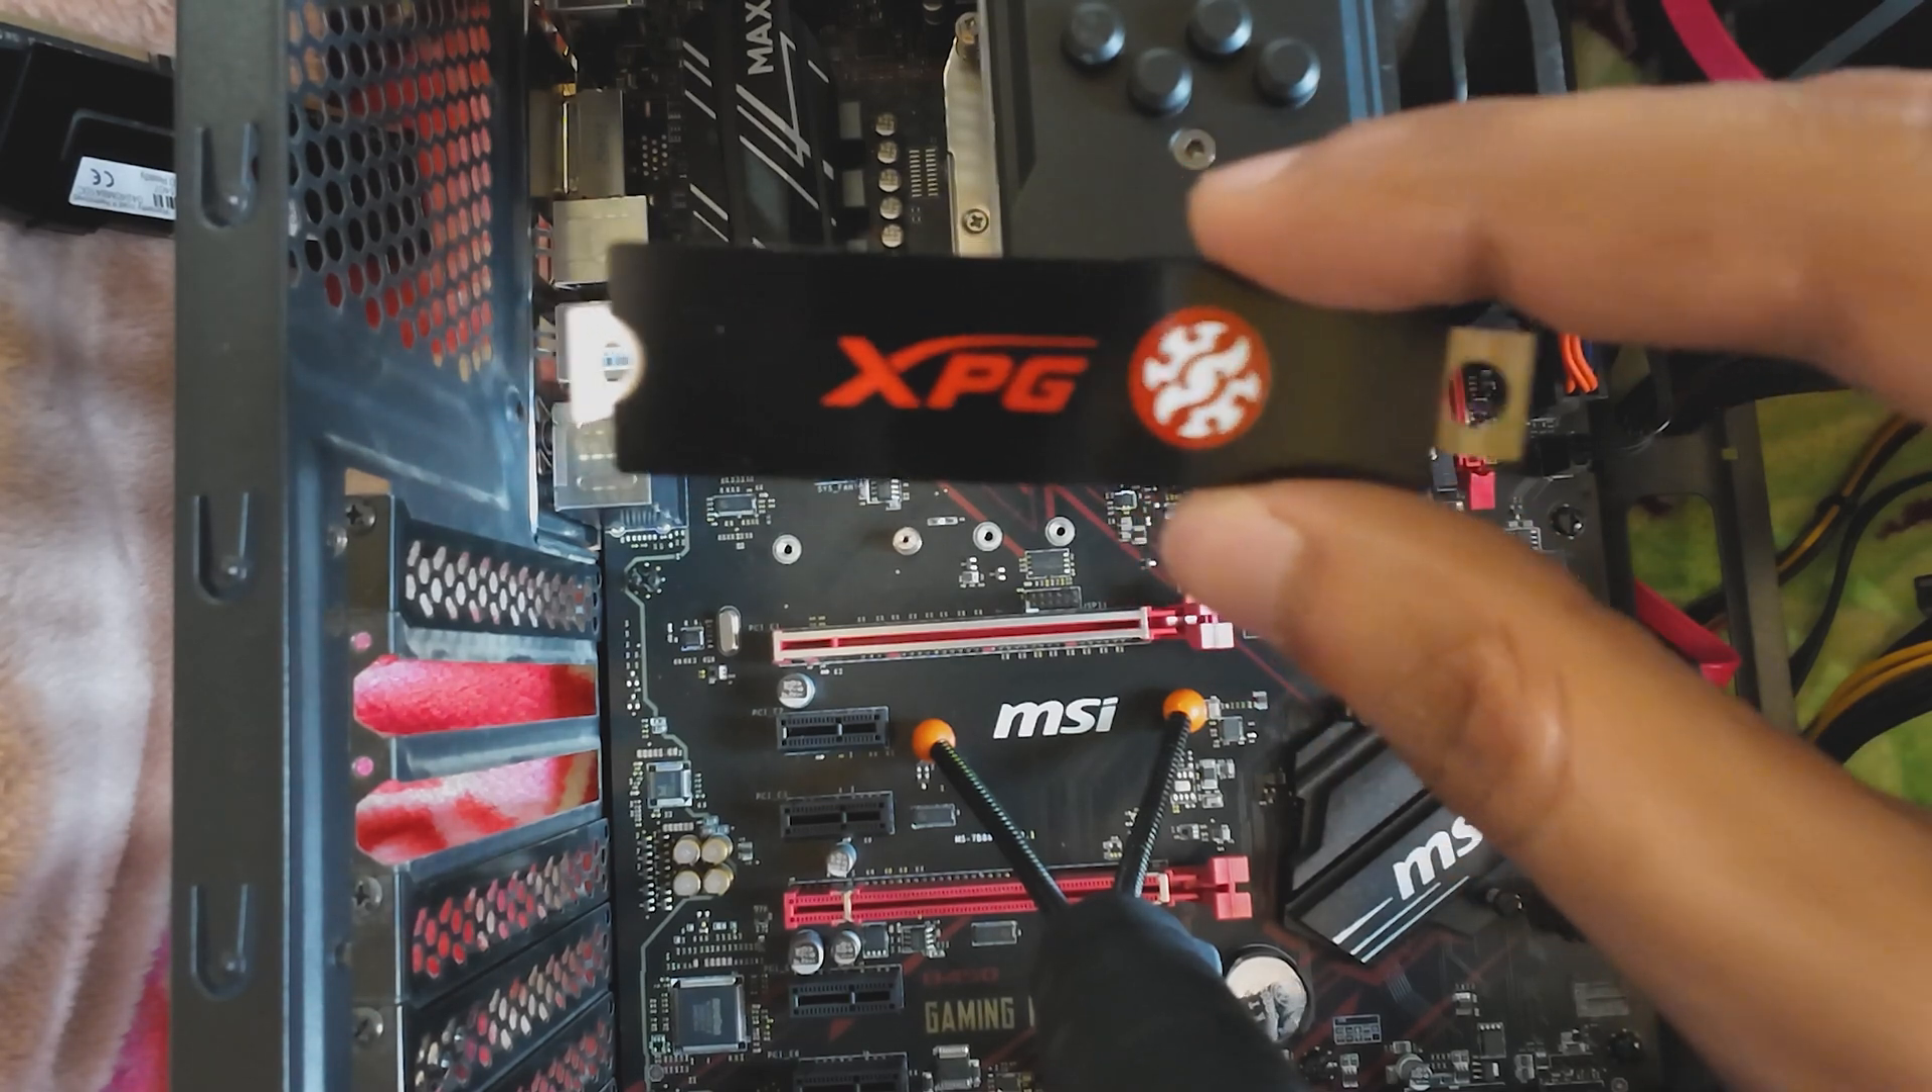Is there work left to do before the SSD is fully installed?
Yes.